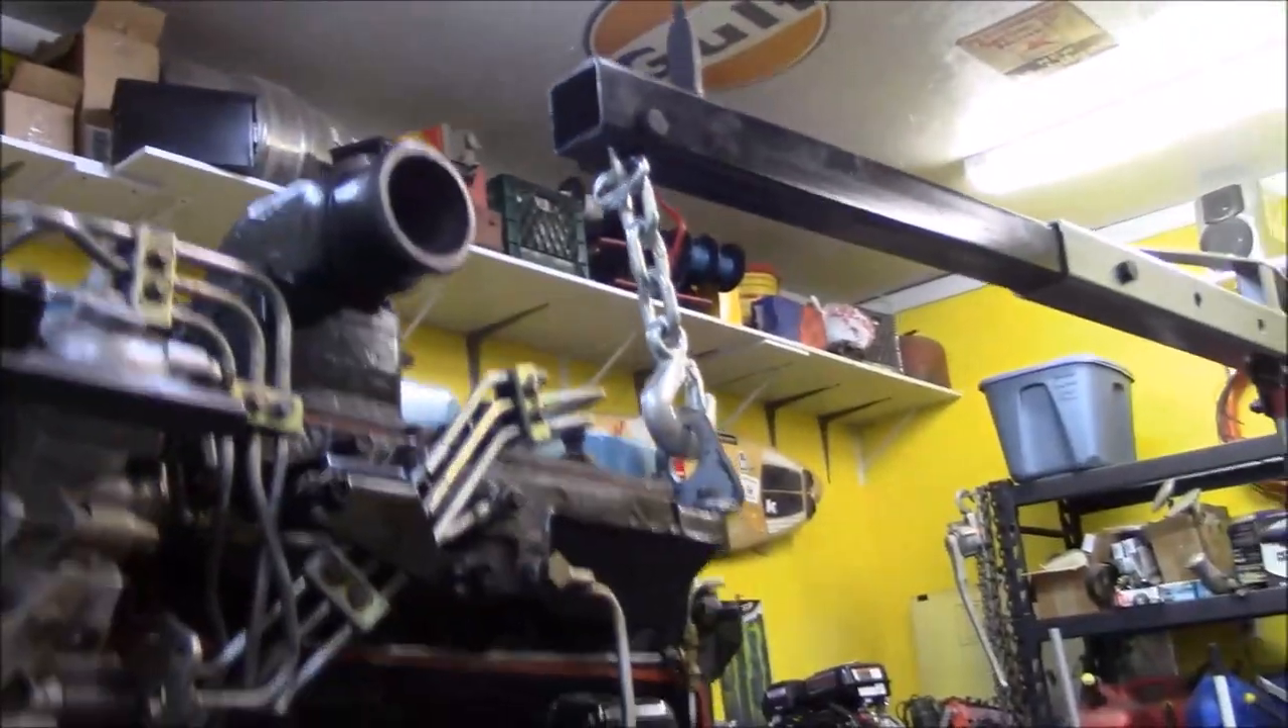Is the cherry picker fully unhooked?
No.